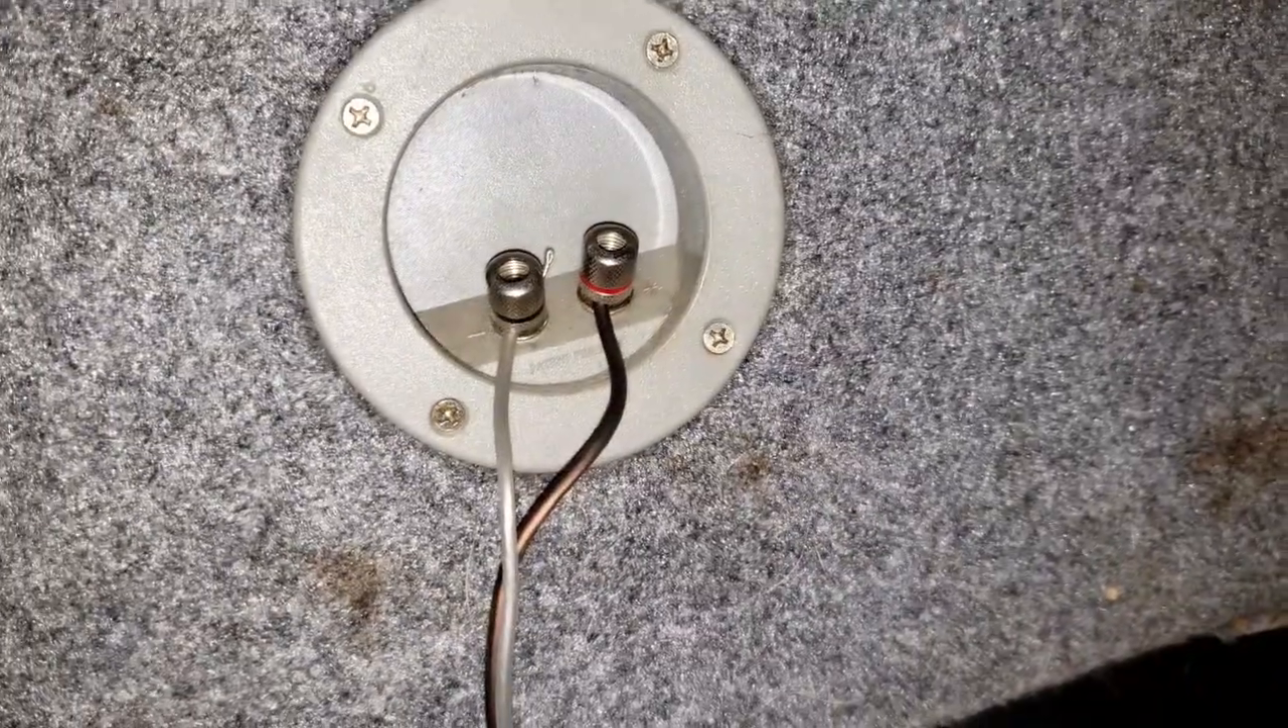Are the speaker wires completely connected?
Yes.